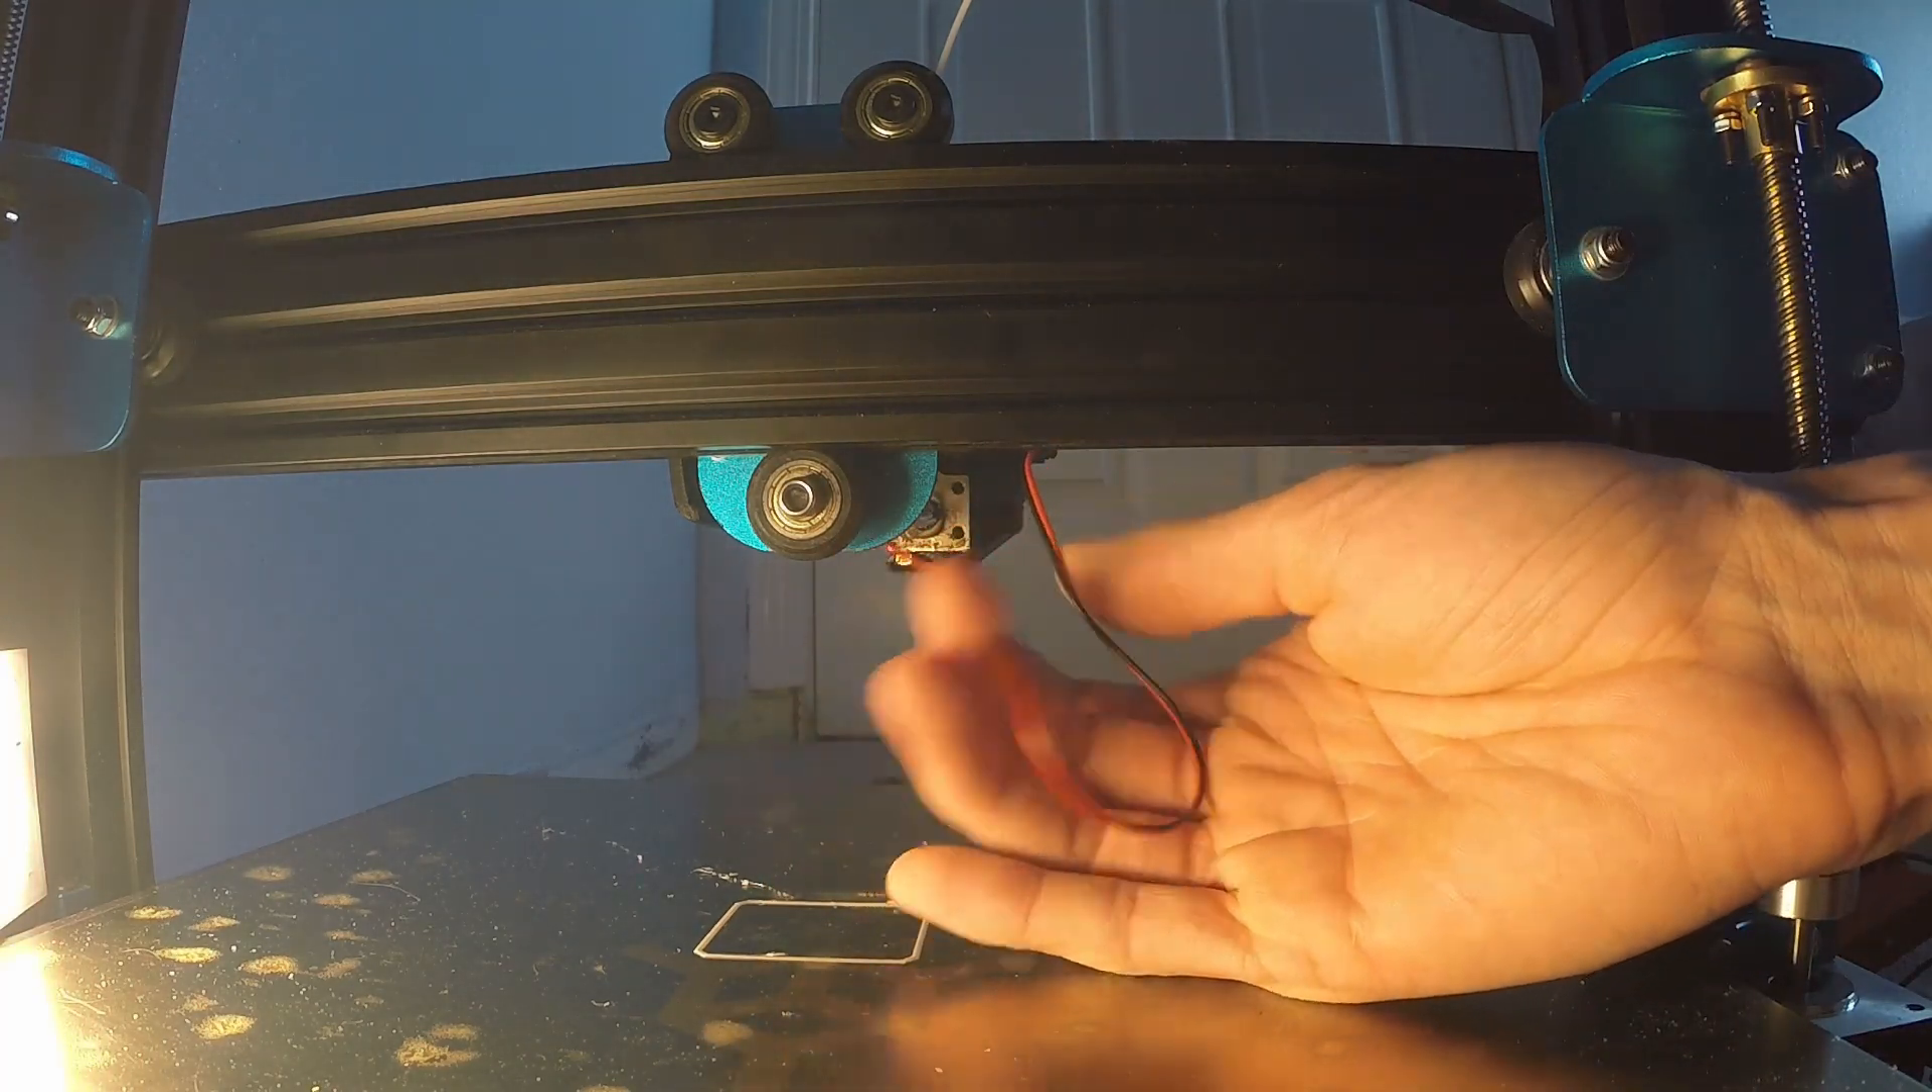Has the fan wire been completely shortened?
No.